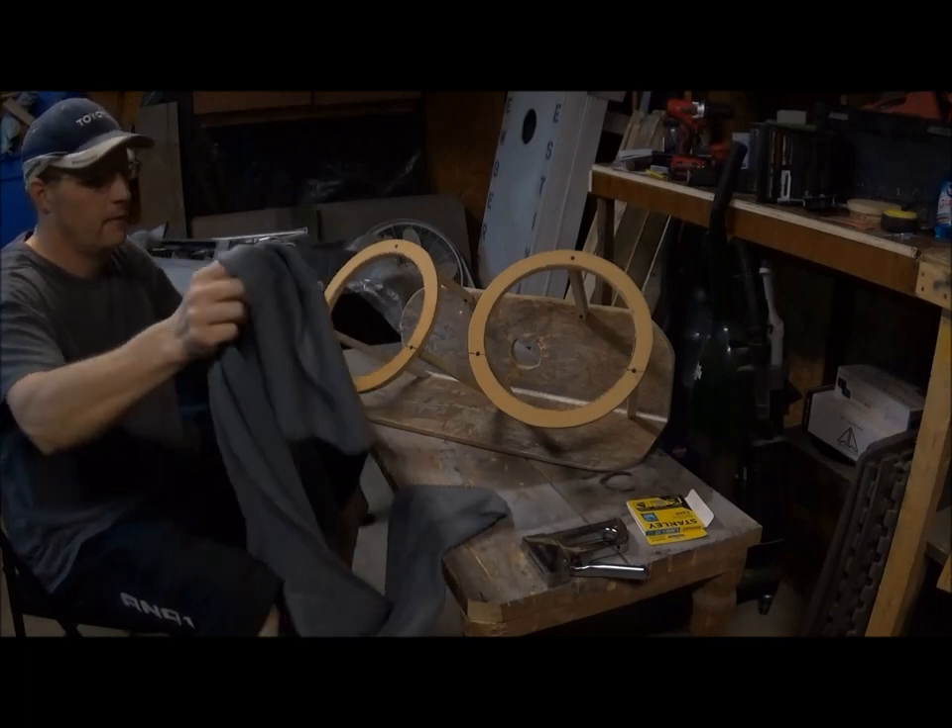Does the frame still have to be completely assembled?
No.